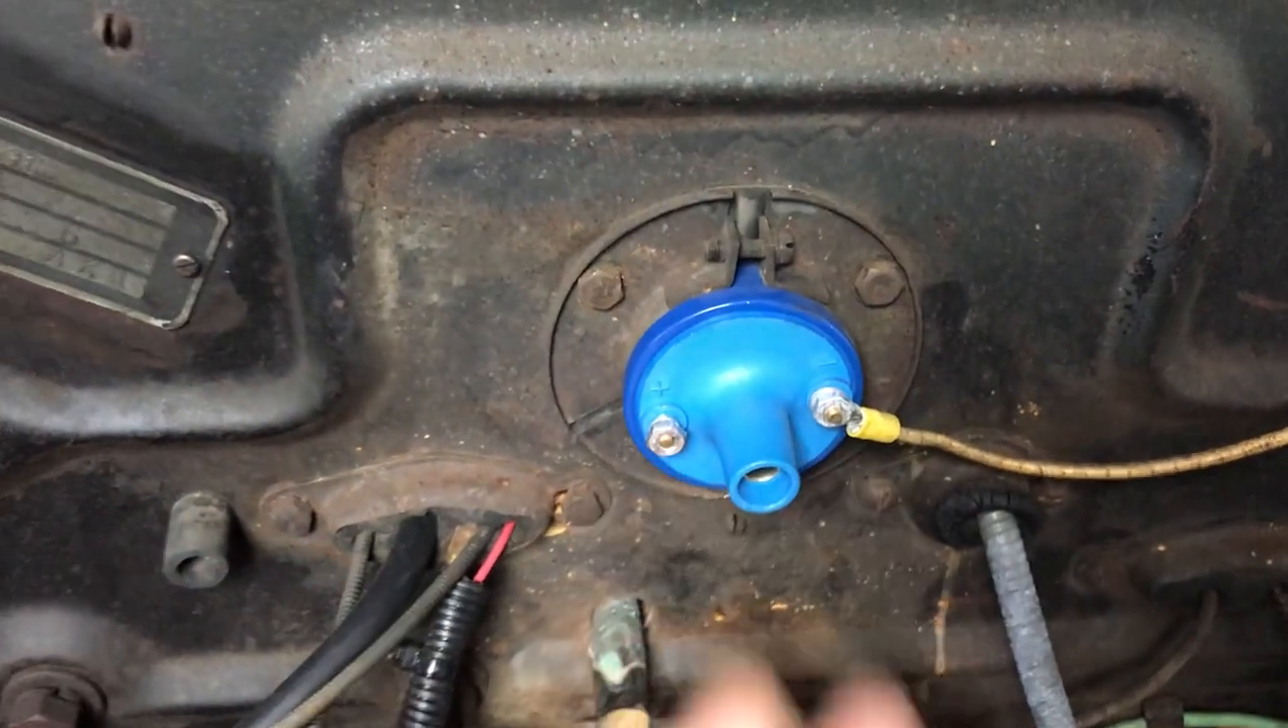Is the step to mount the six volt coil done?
Yes.